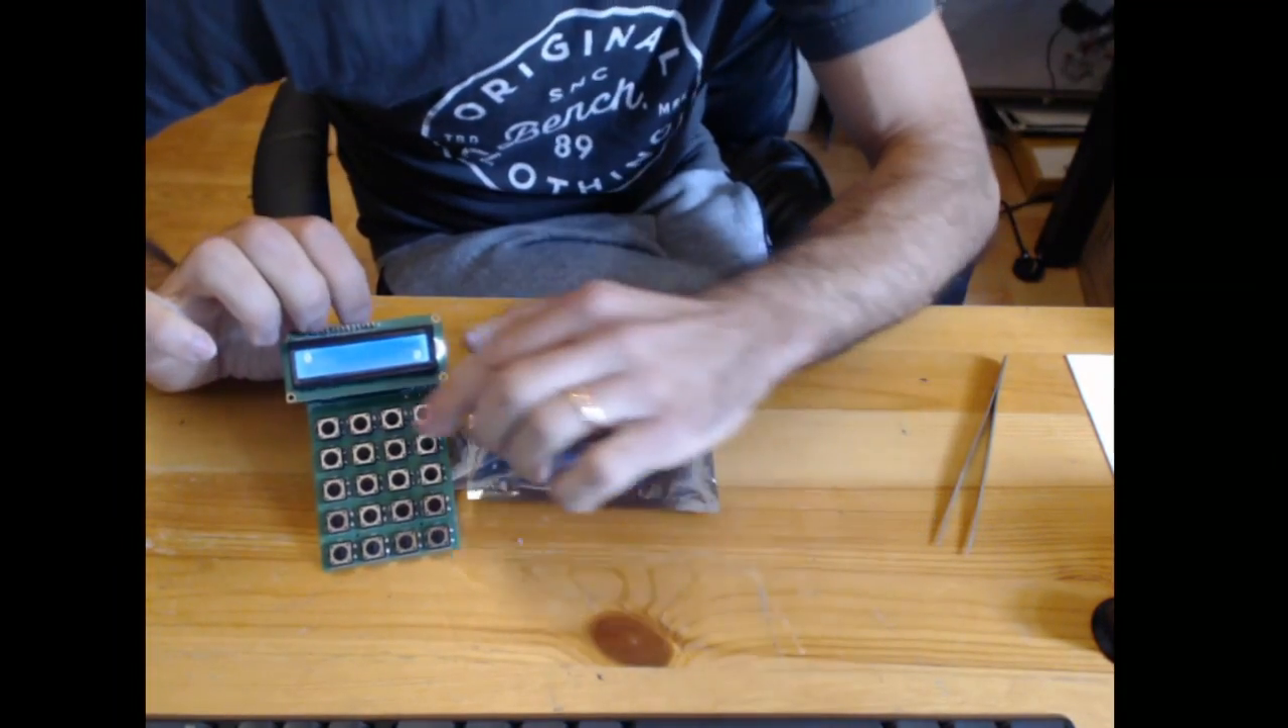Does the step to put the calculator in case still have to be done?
Yes.